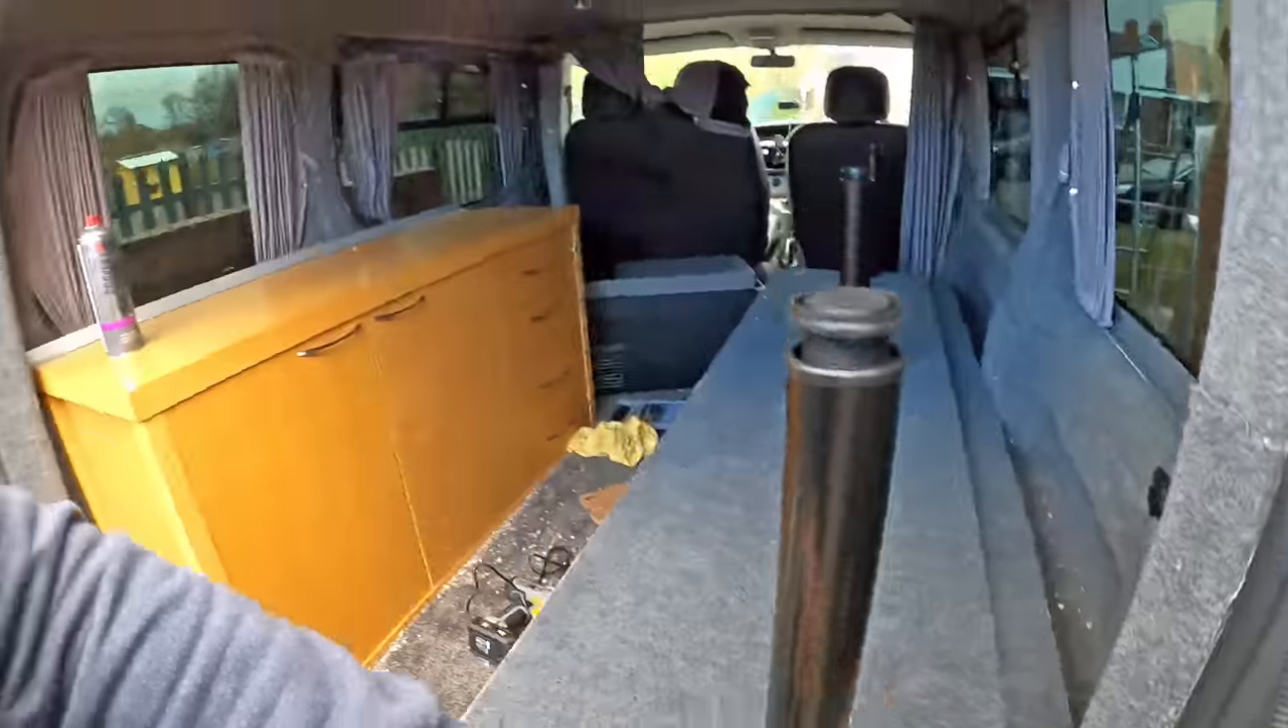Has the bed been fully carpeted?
Yes.